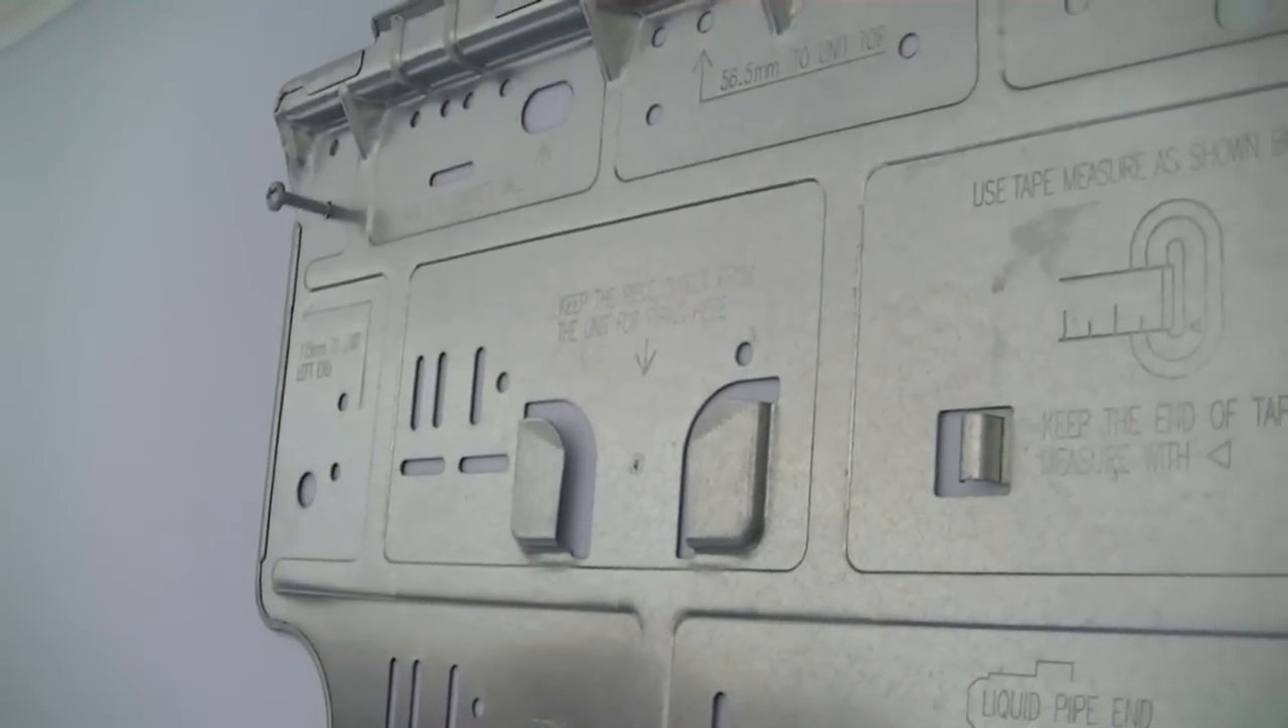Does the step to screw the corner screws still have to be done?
Yes.